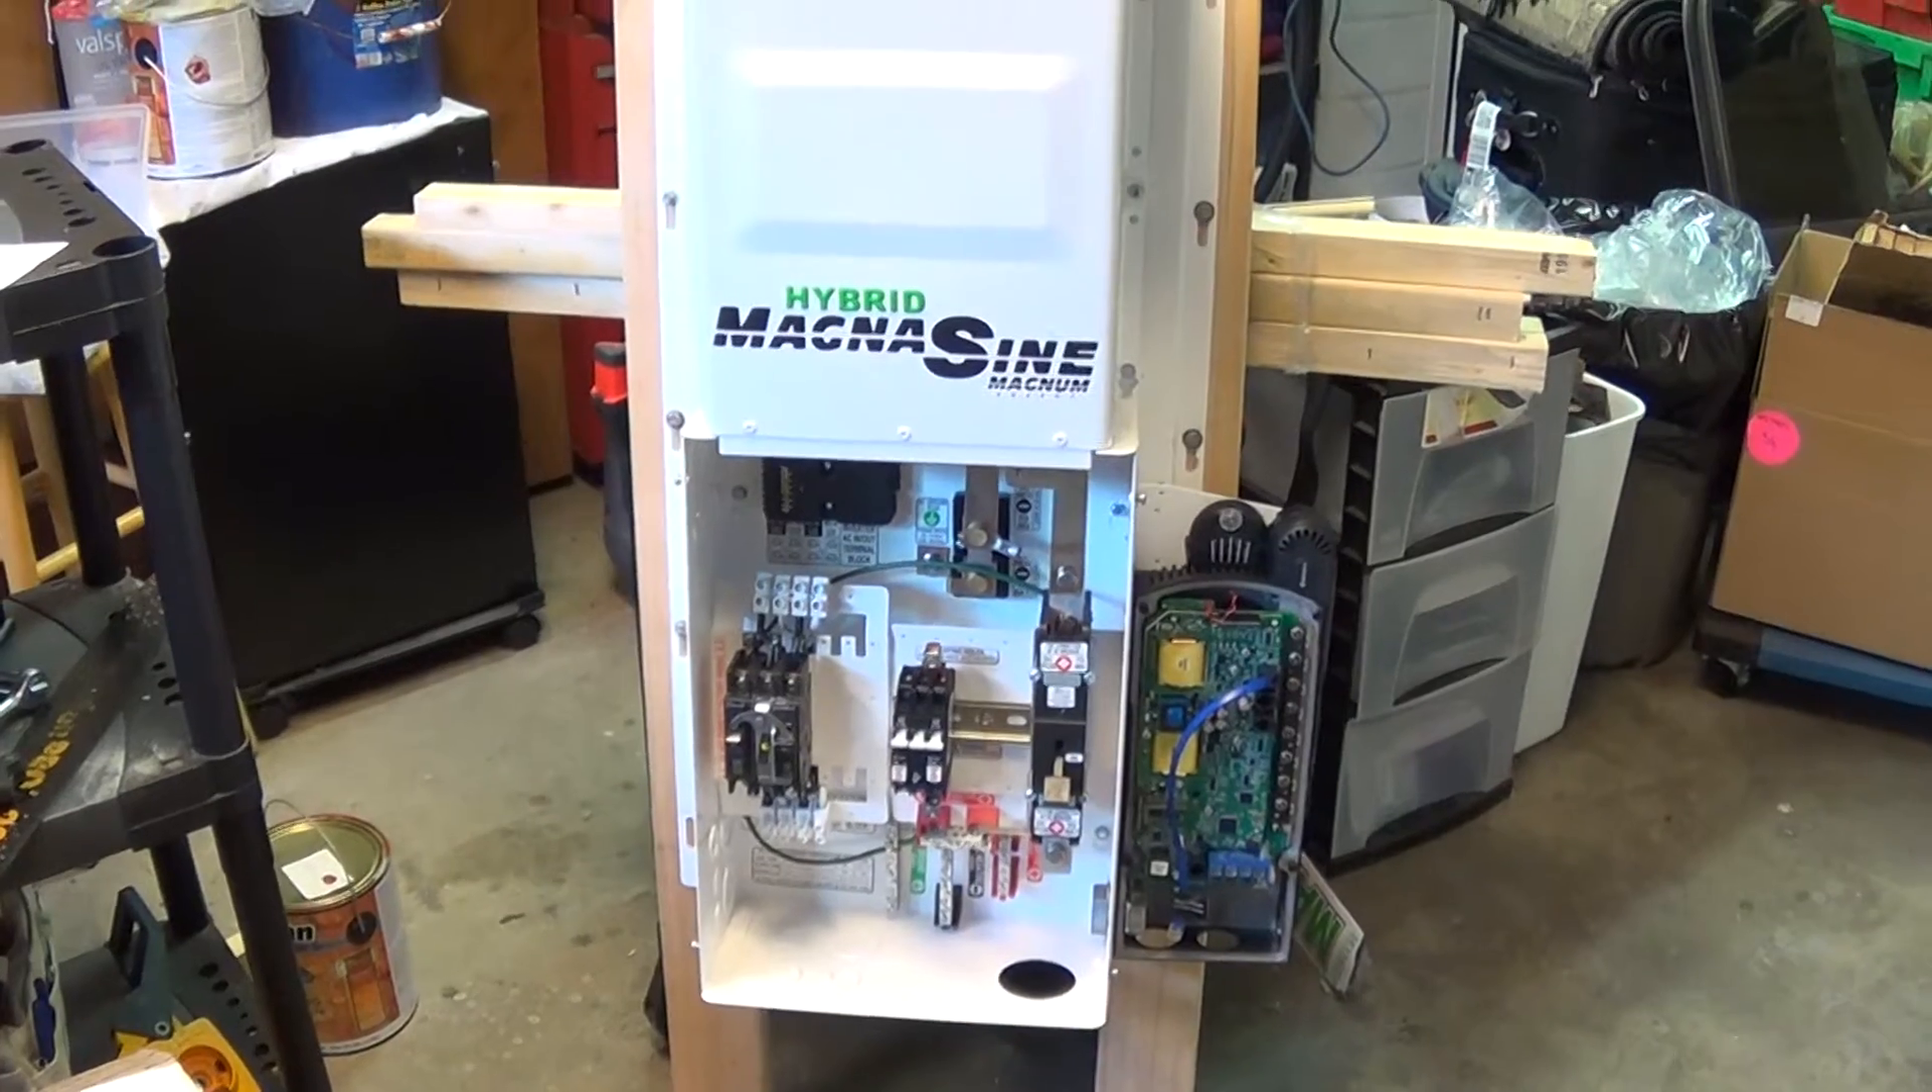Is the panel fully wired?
No.